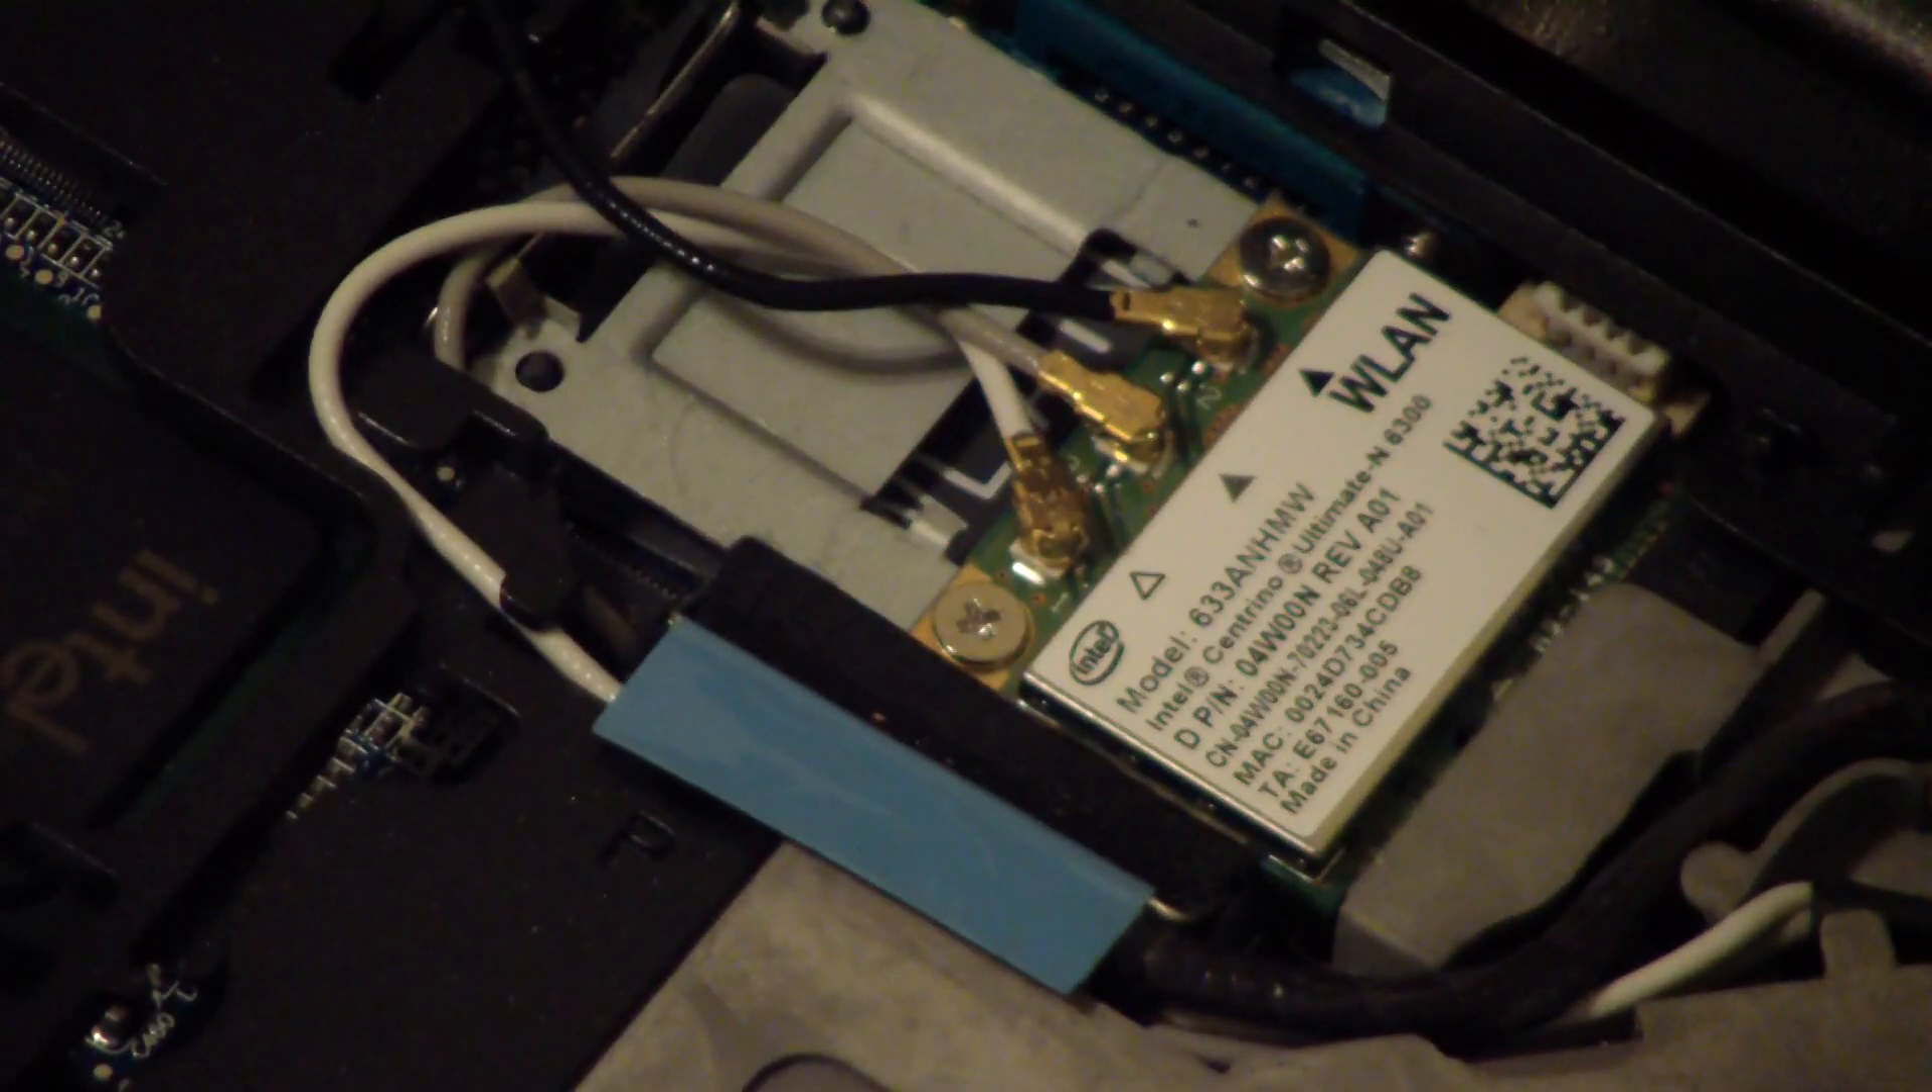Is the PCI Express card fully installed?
Yes.